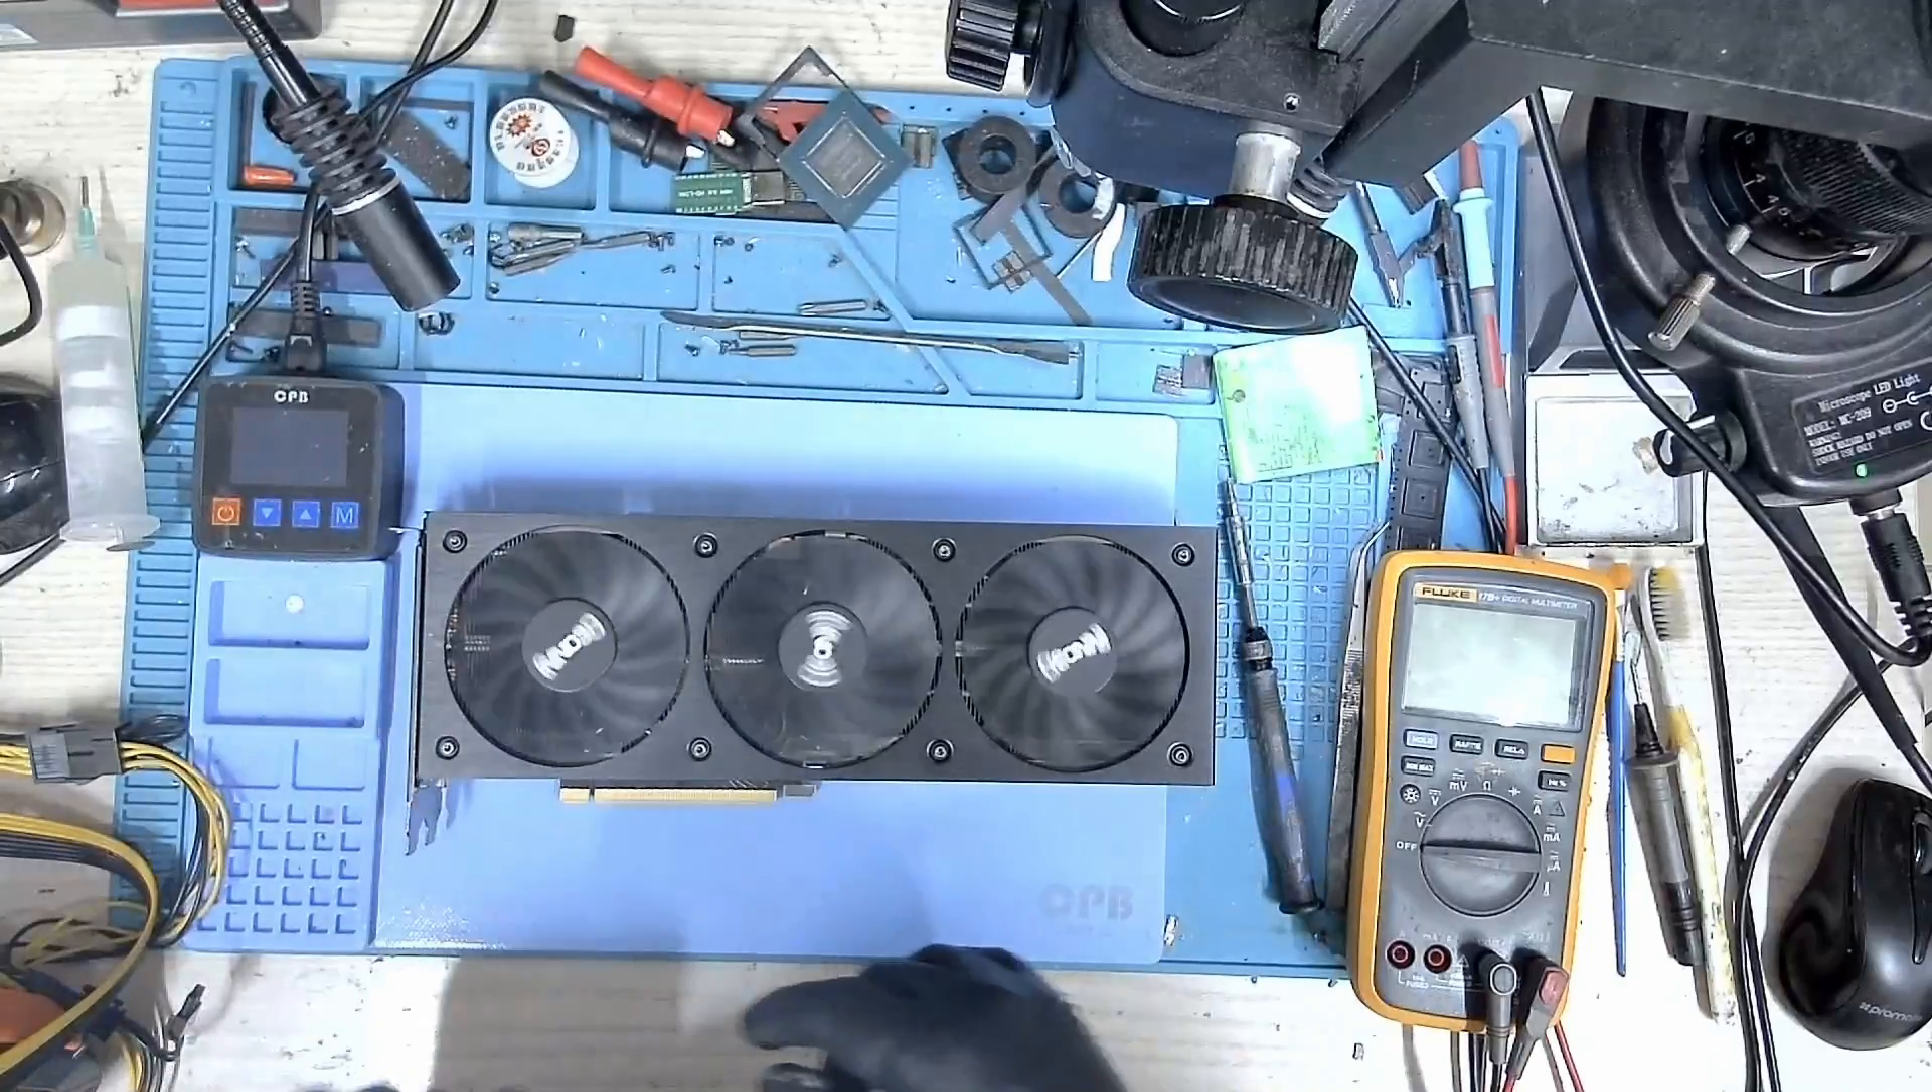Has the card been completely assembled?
Yes.